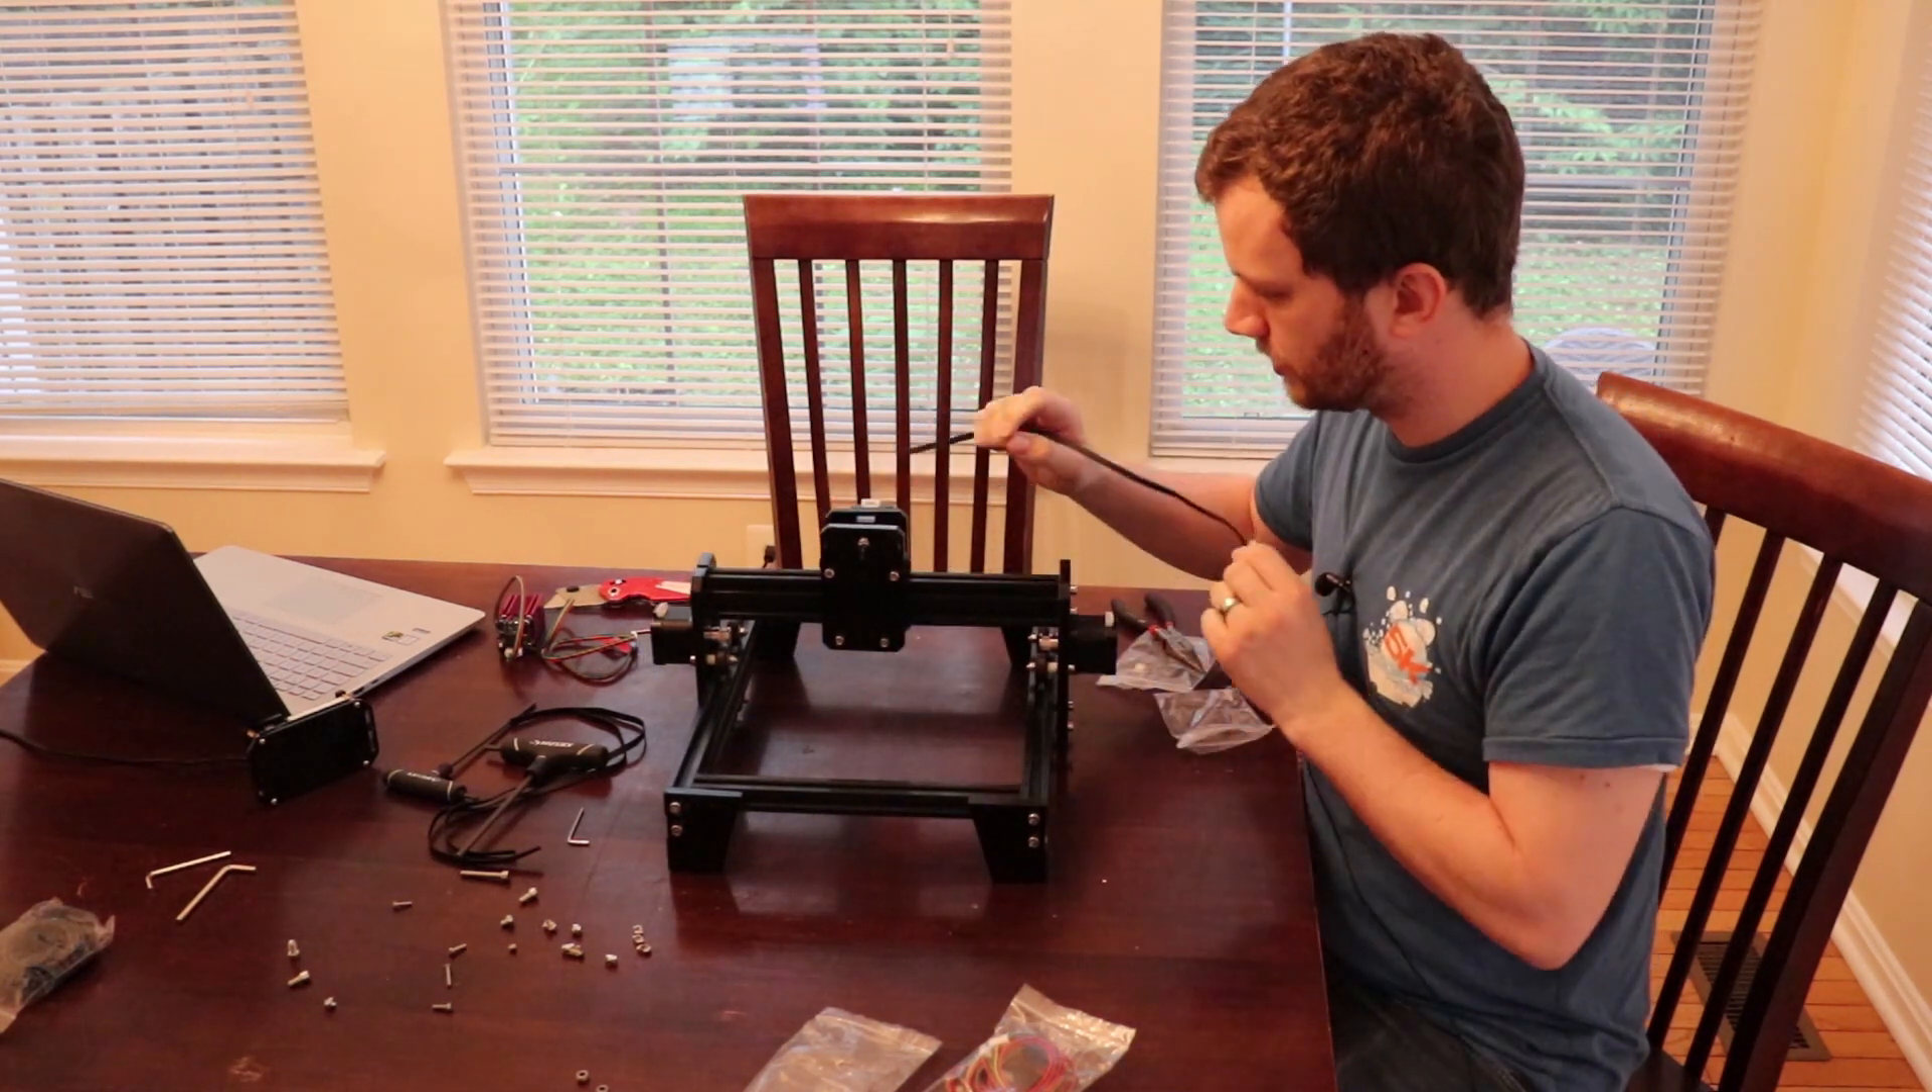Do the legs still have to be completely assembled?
No.